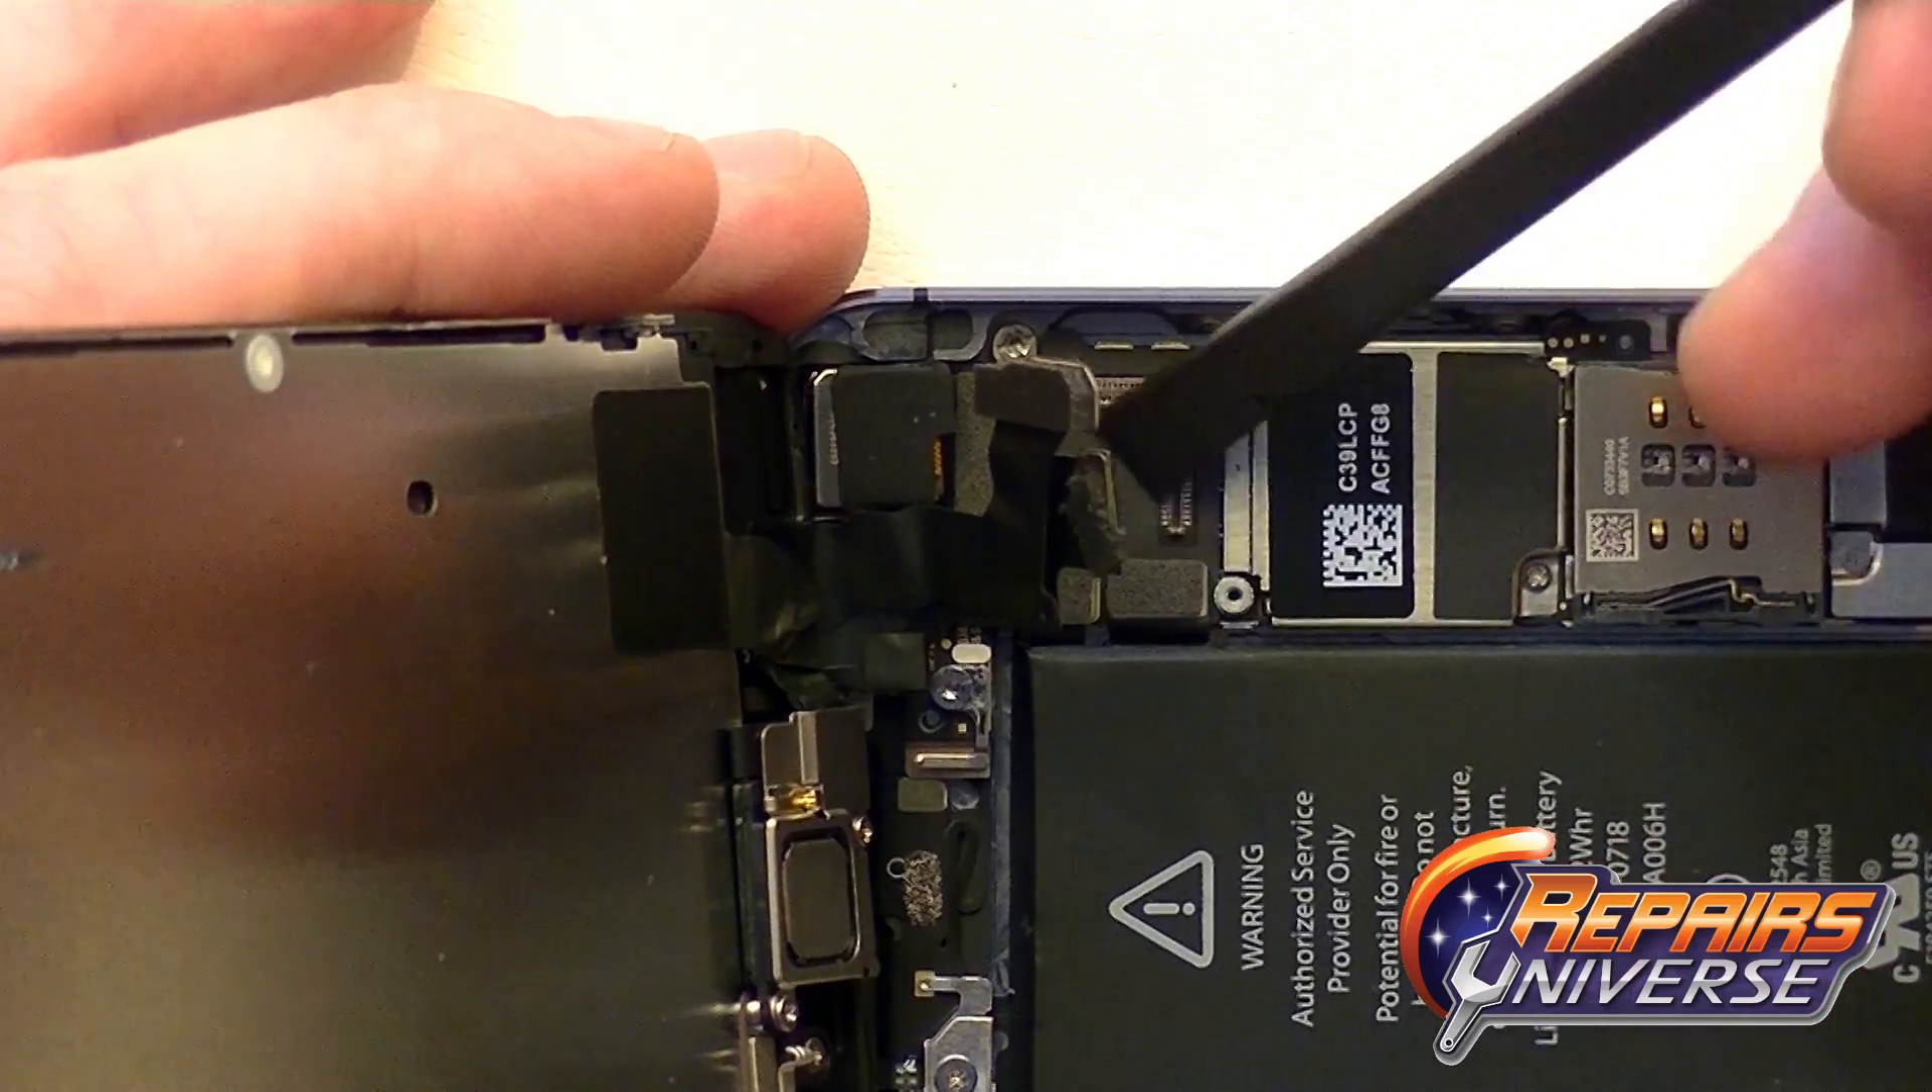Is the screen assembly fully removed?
No.